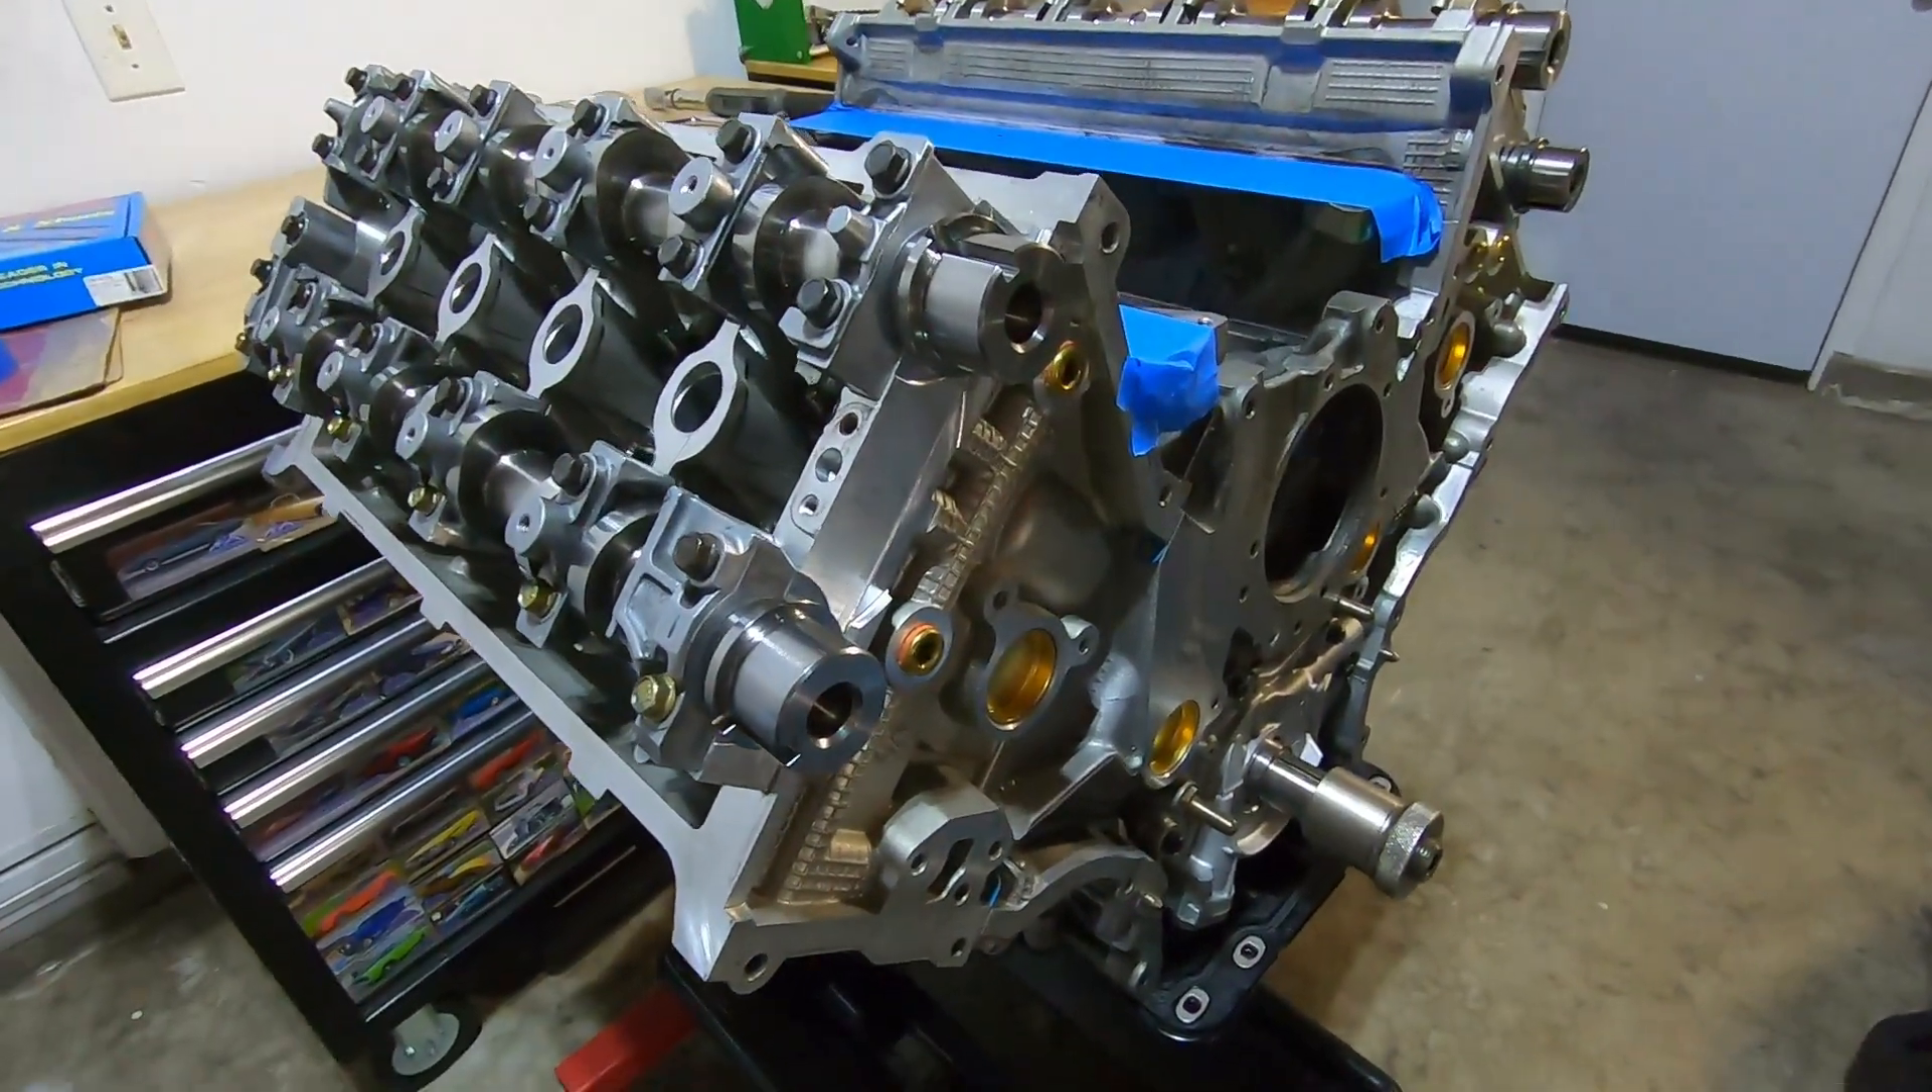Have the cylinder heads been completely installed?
Yes.